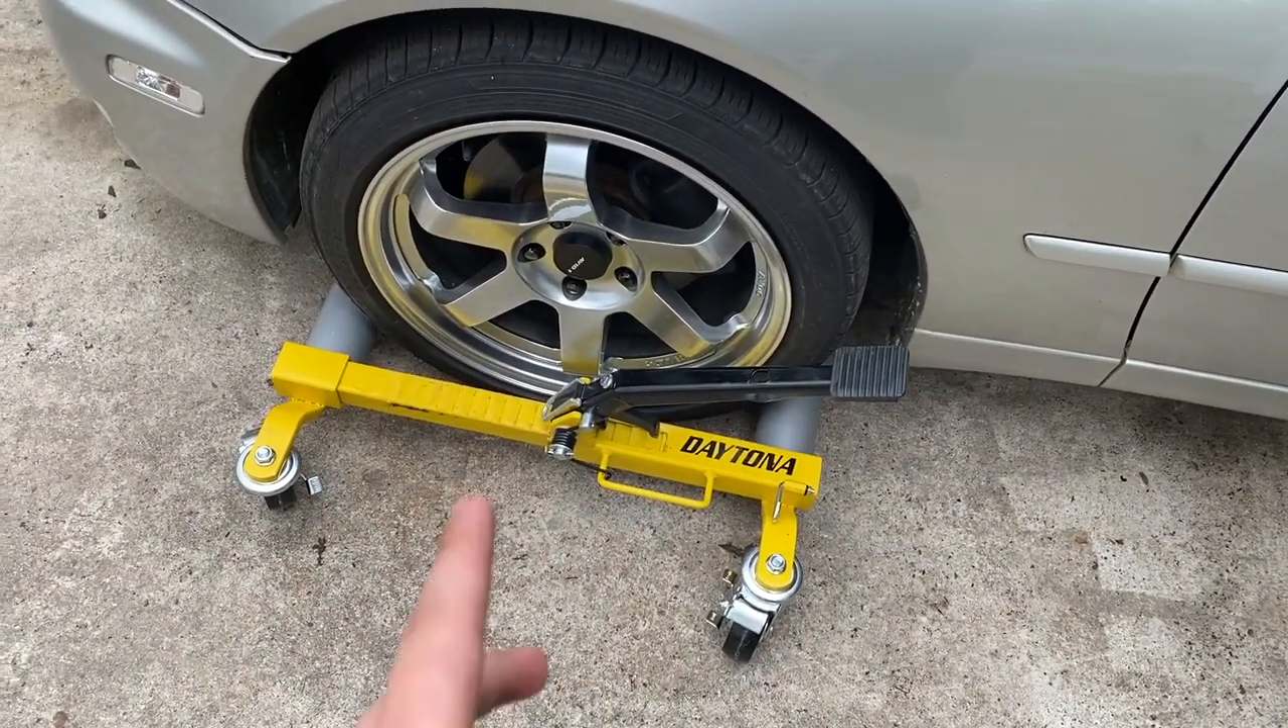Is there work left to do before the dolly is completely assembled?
No.